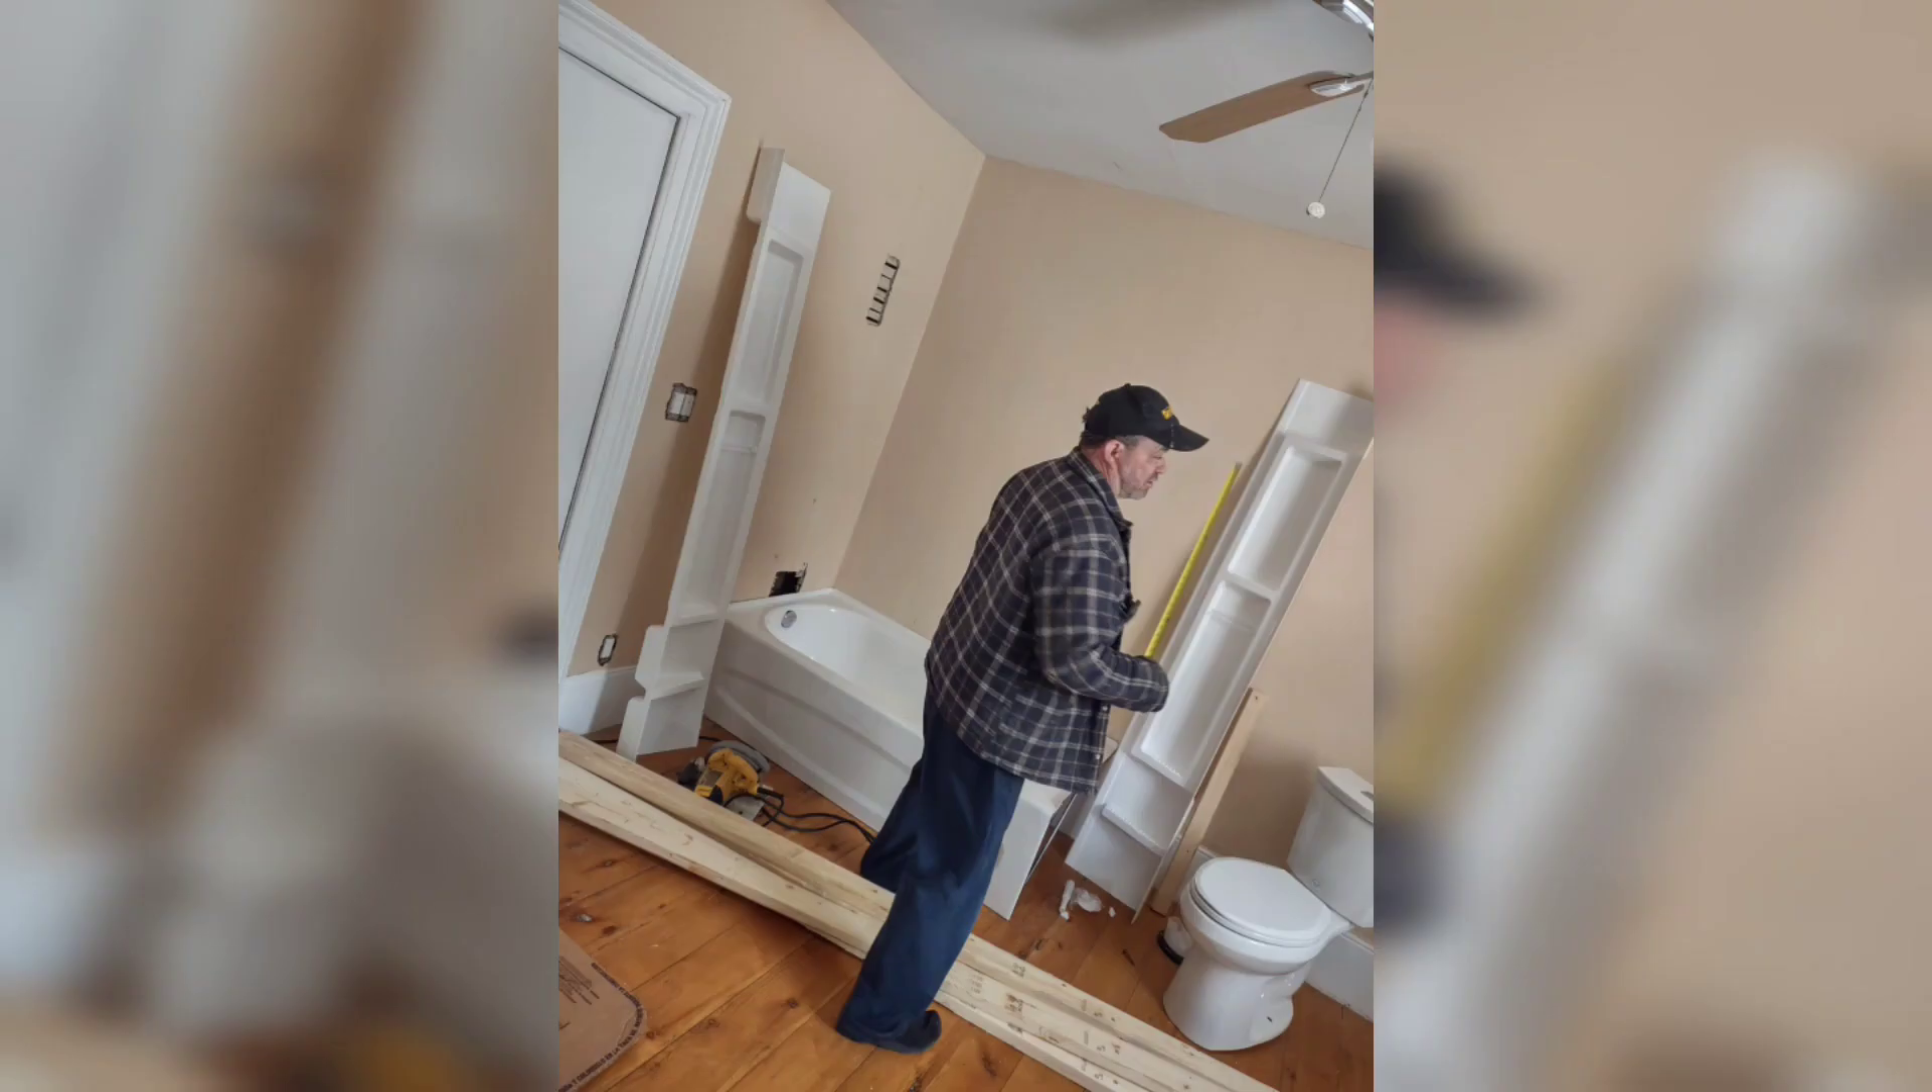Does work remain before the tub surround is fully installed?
Yes.